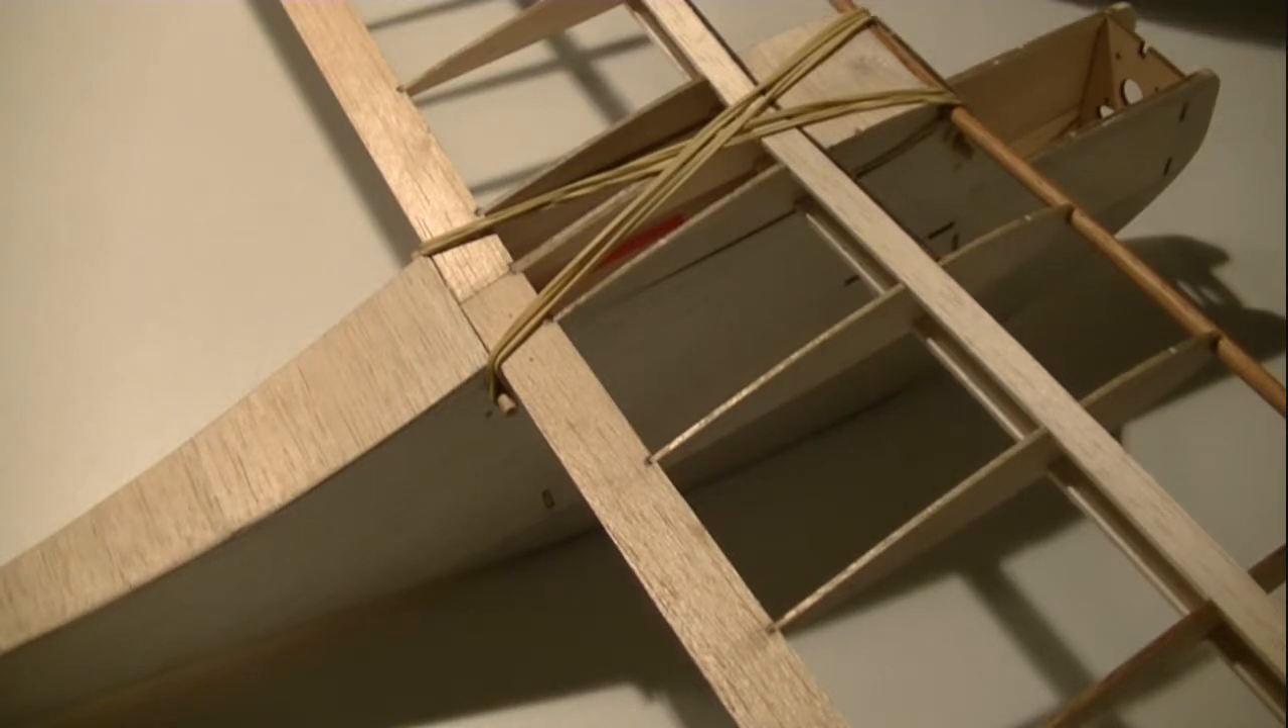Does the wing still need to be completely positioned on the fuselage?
No.